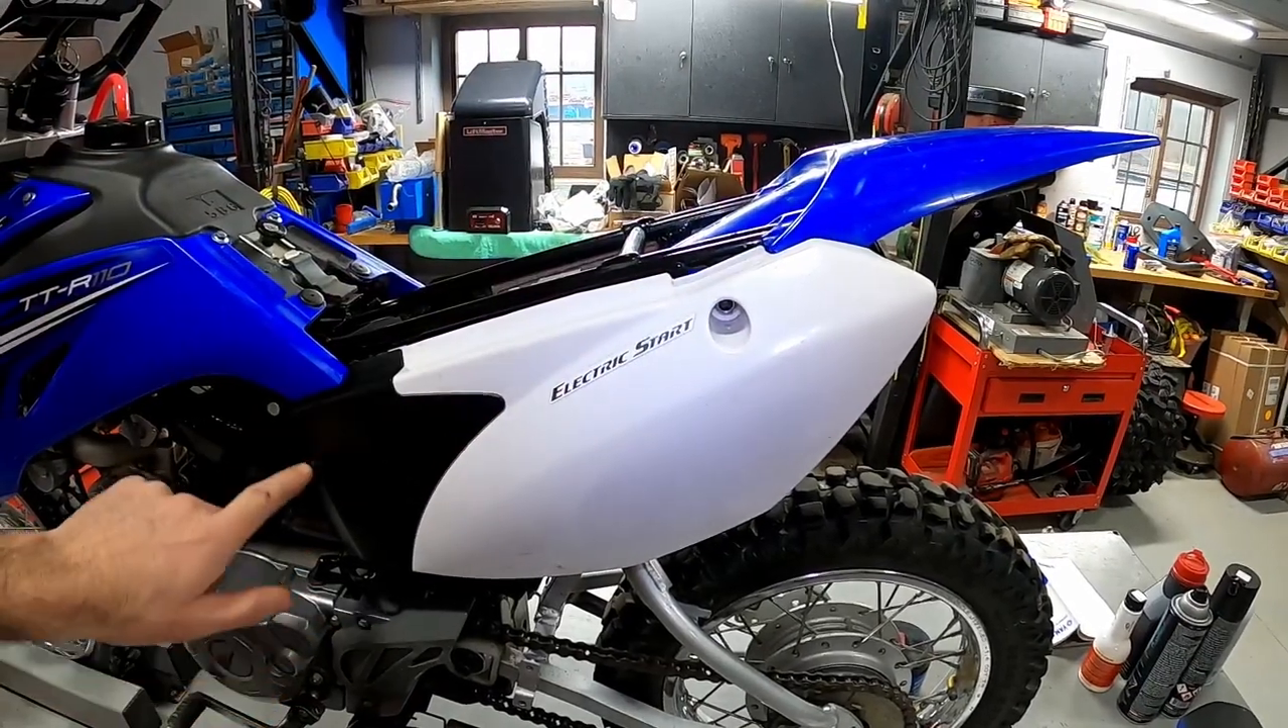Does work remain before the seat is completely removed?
No.